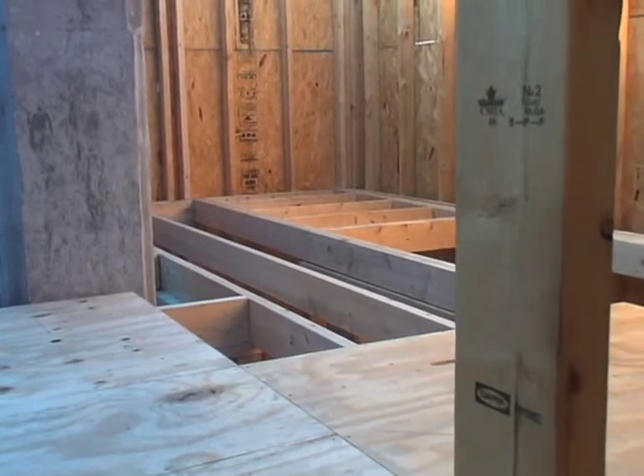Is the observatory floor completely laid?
No.